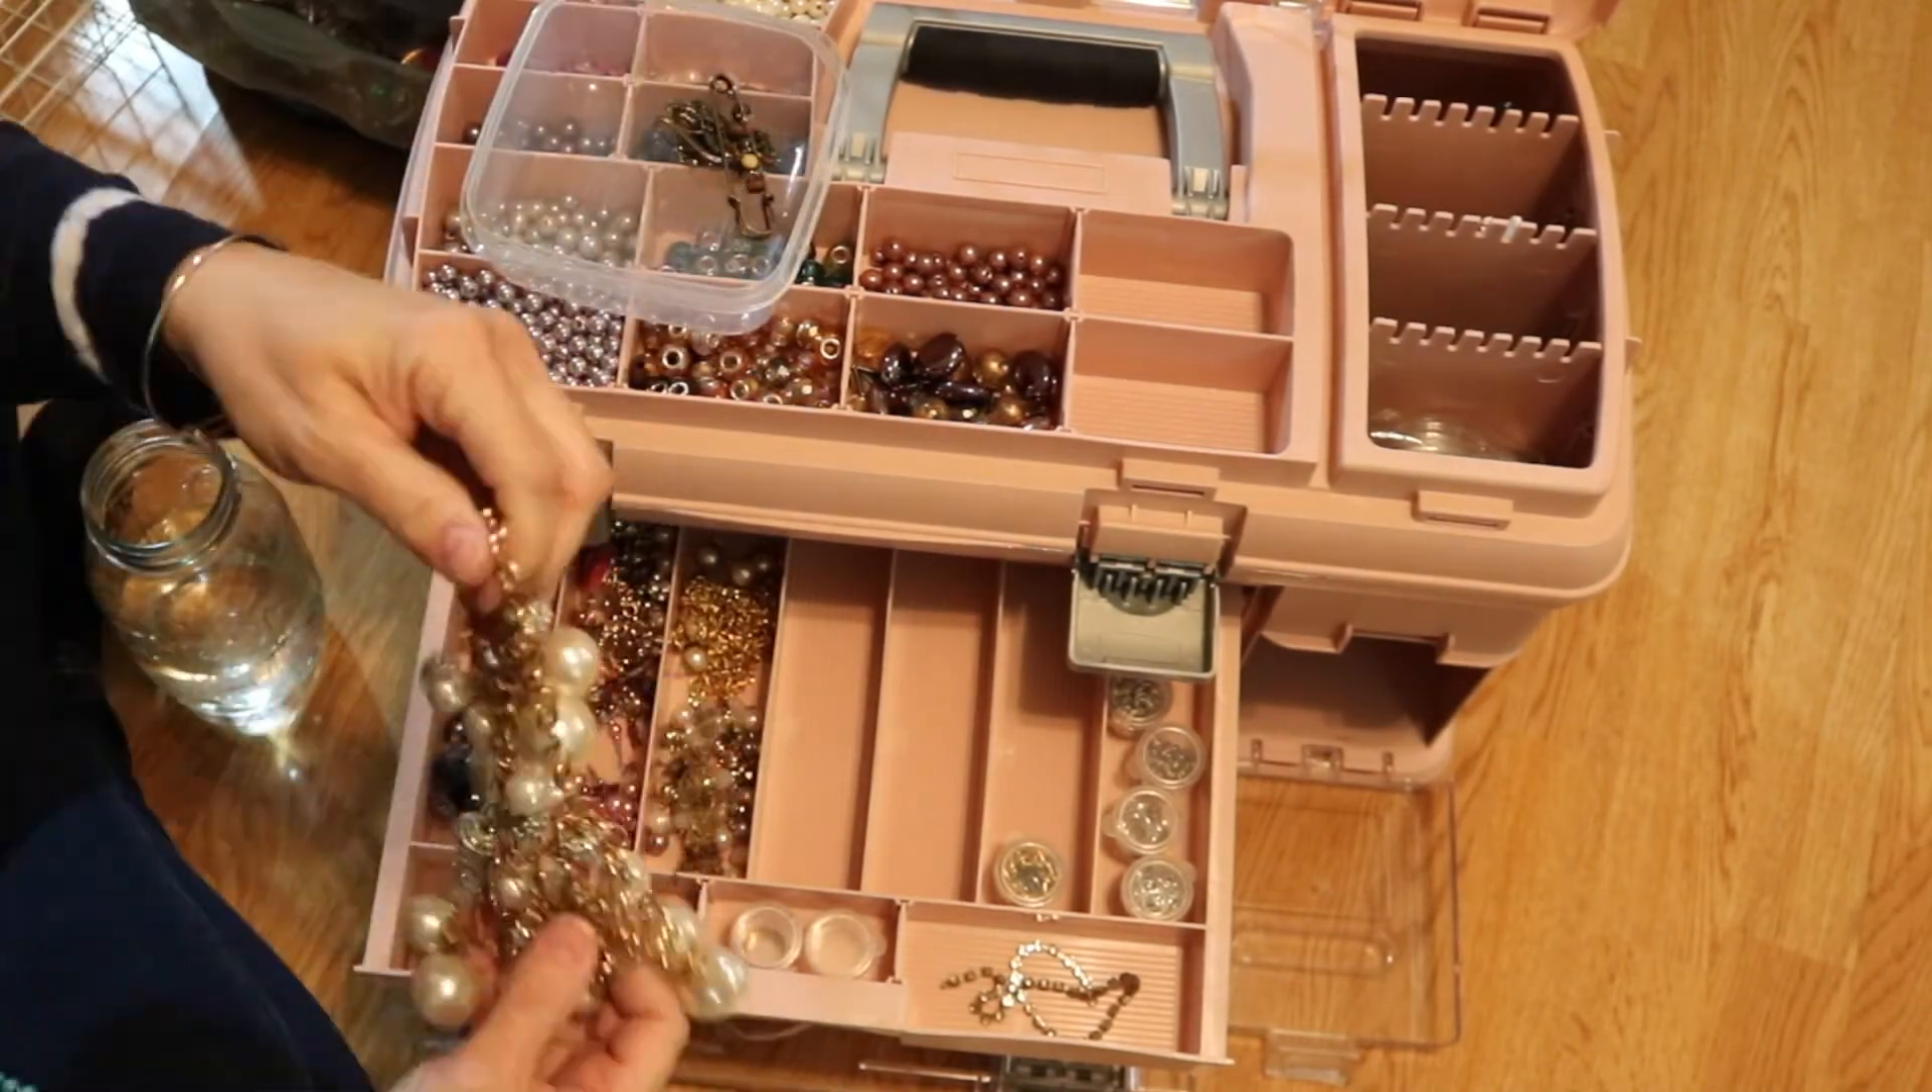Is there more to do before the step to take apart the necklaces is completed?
Yes.